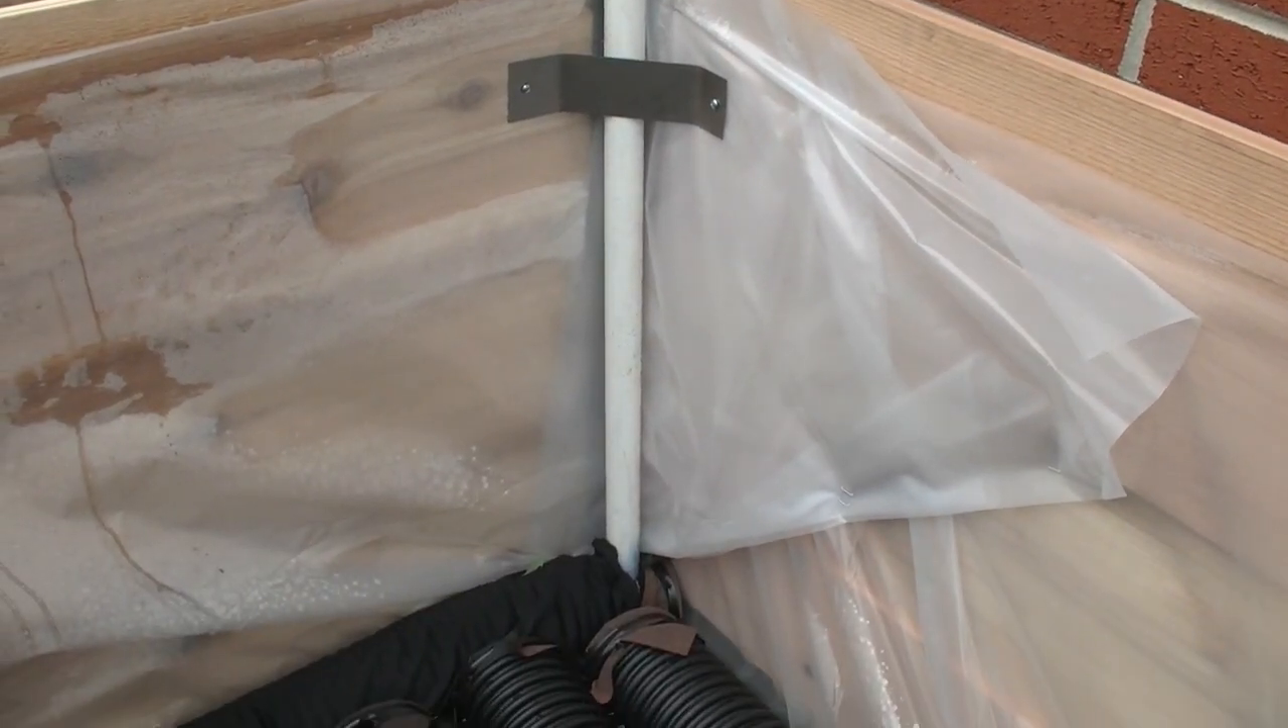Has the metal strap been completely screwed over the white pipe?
Yes.